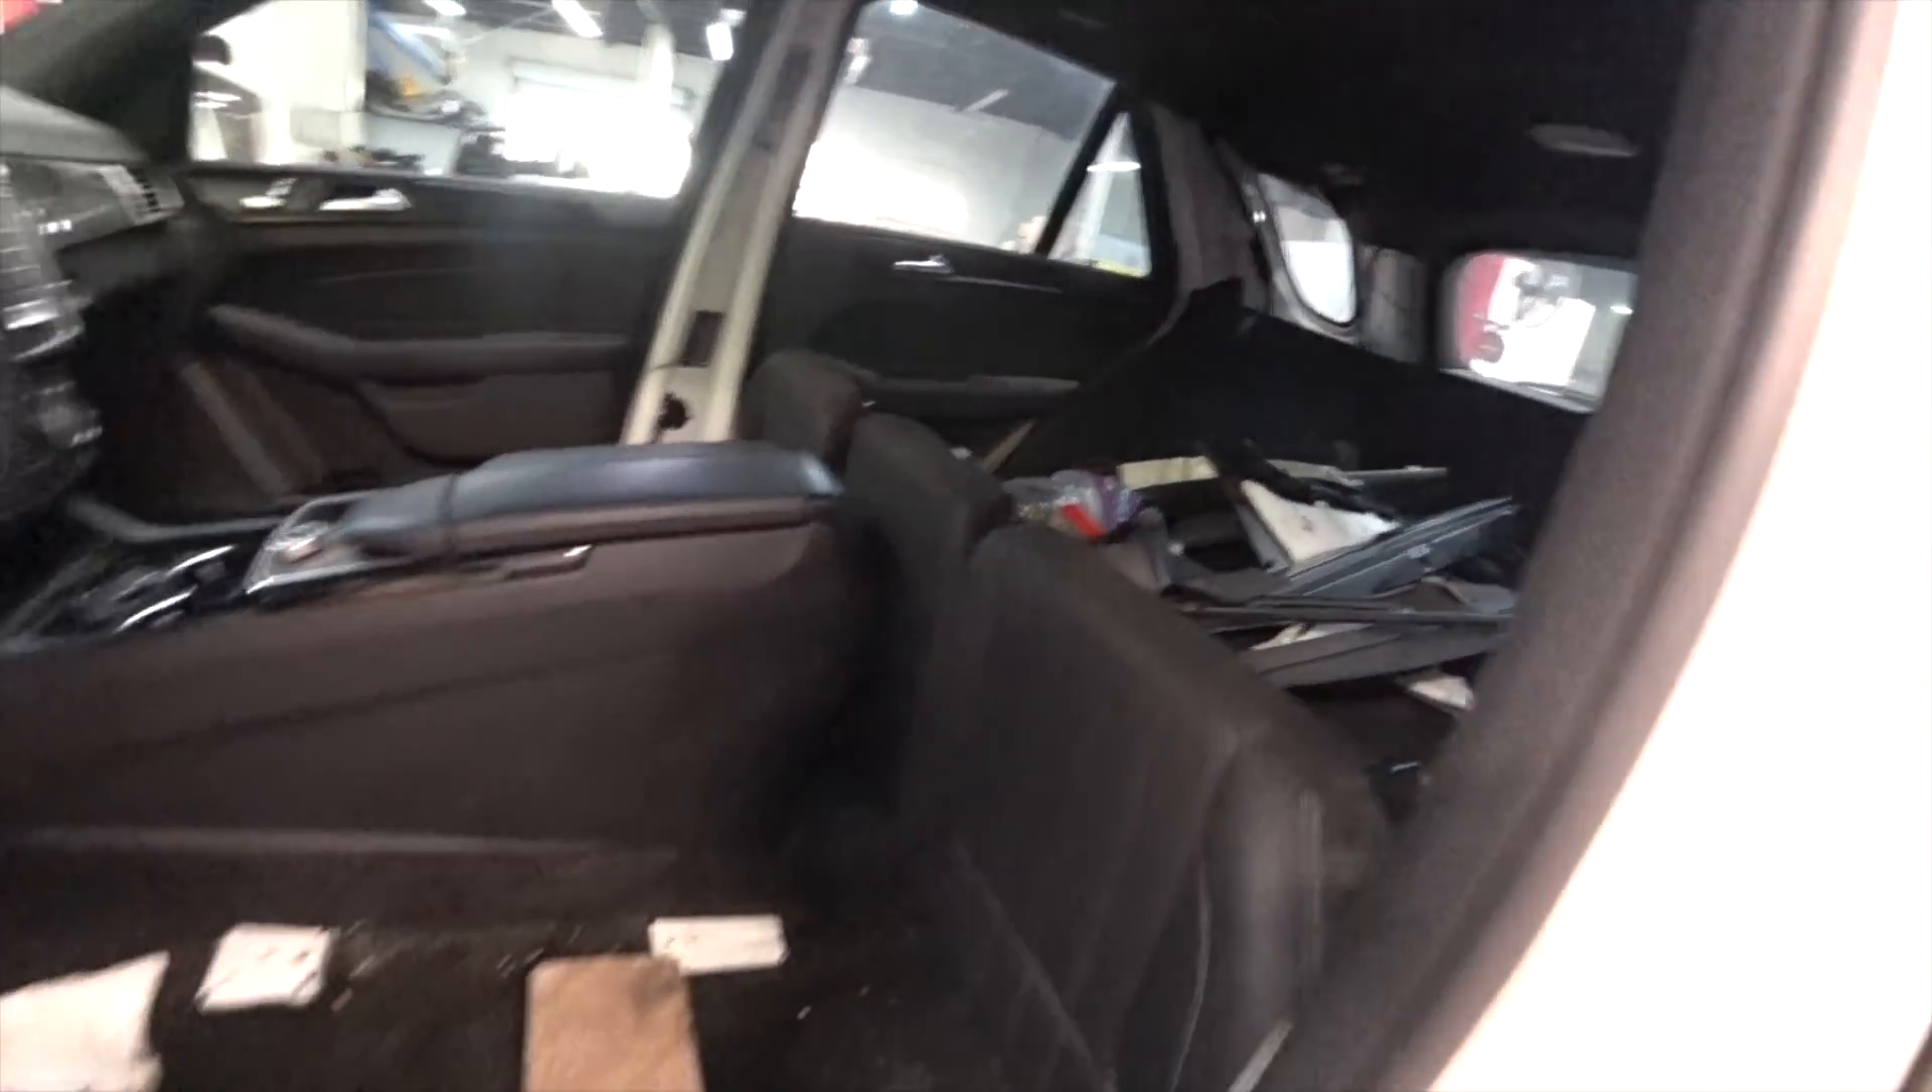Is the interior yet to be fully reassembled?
Yes.